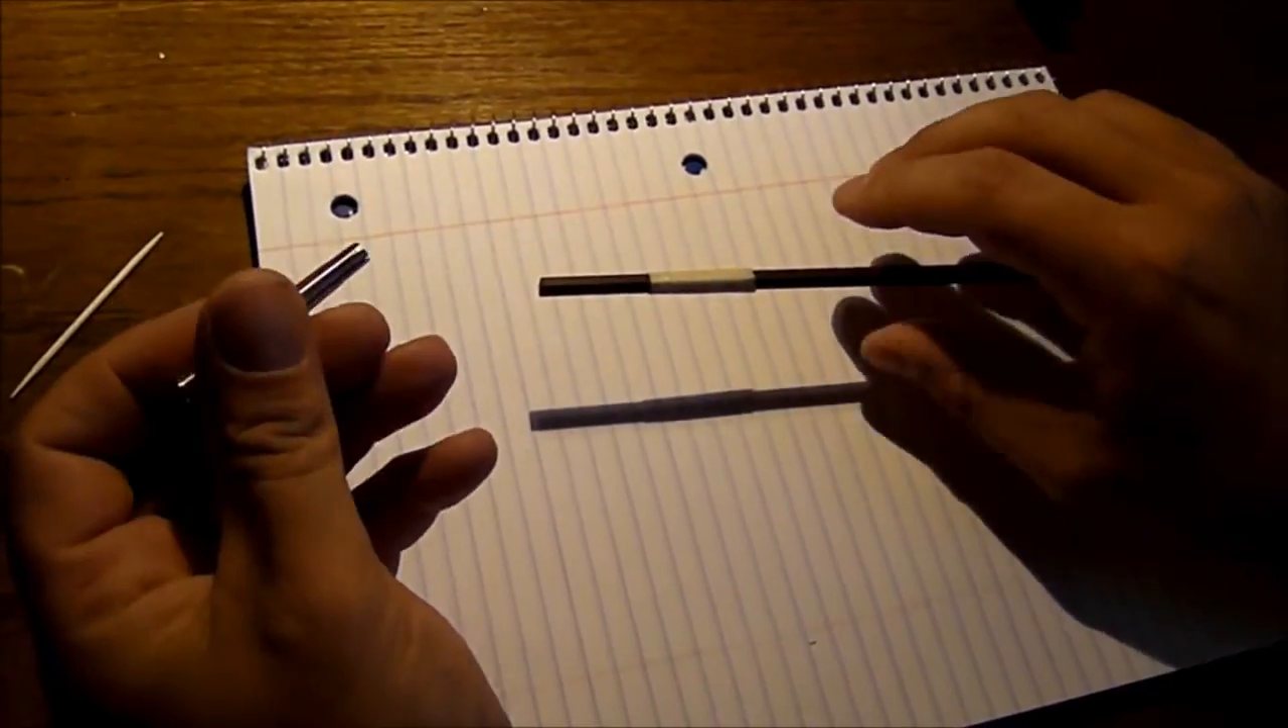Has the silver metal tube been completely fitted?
No.